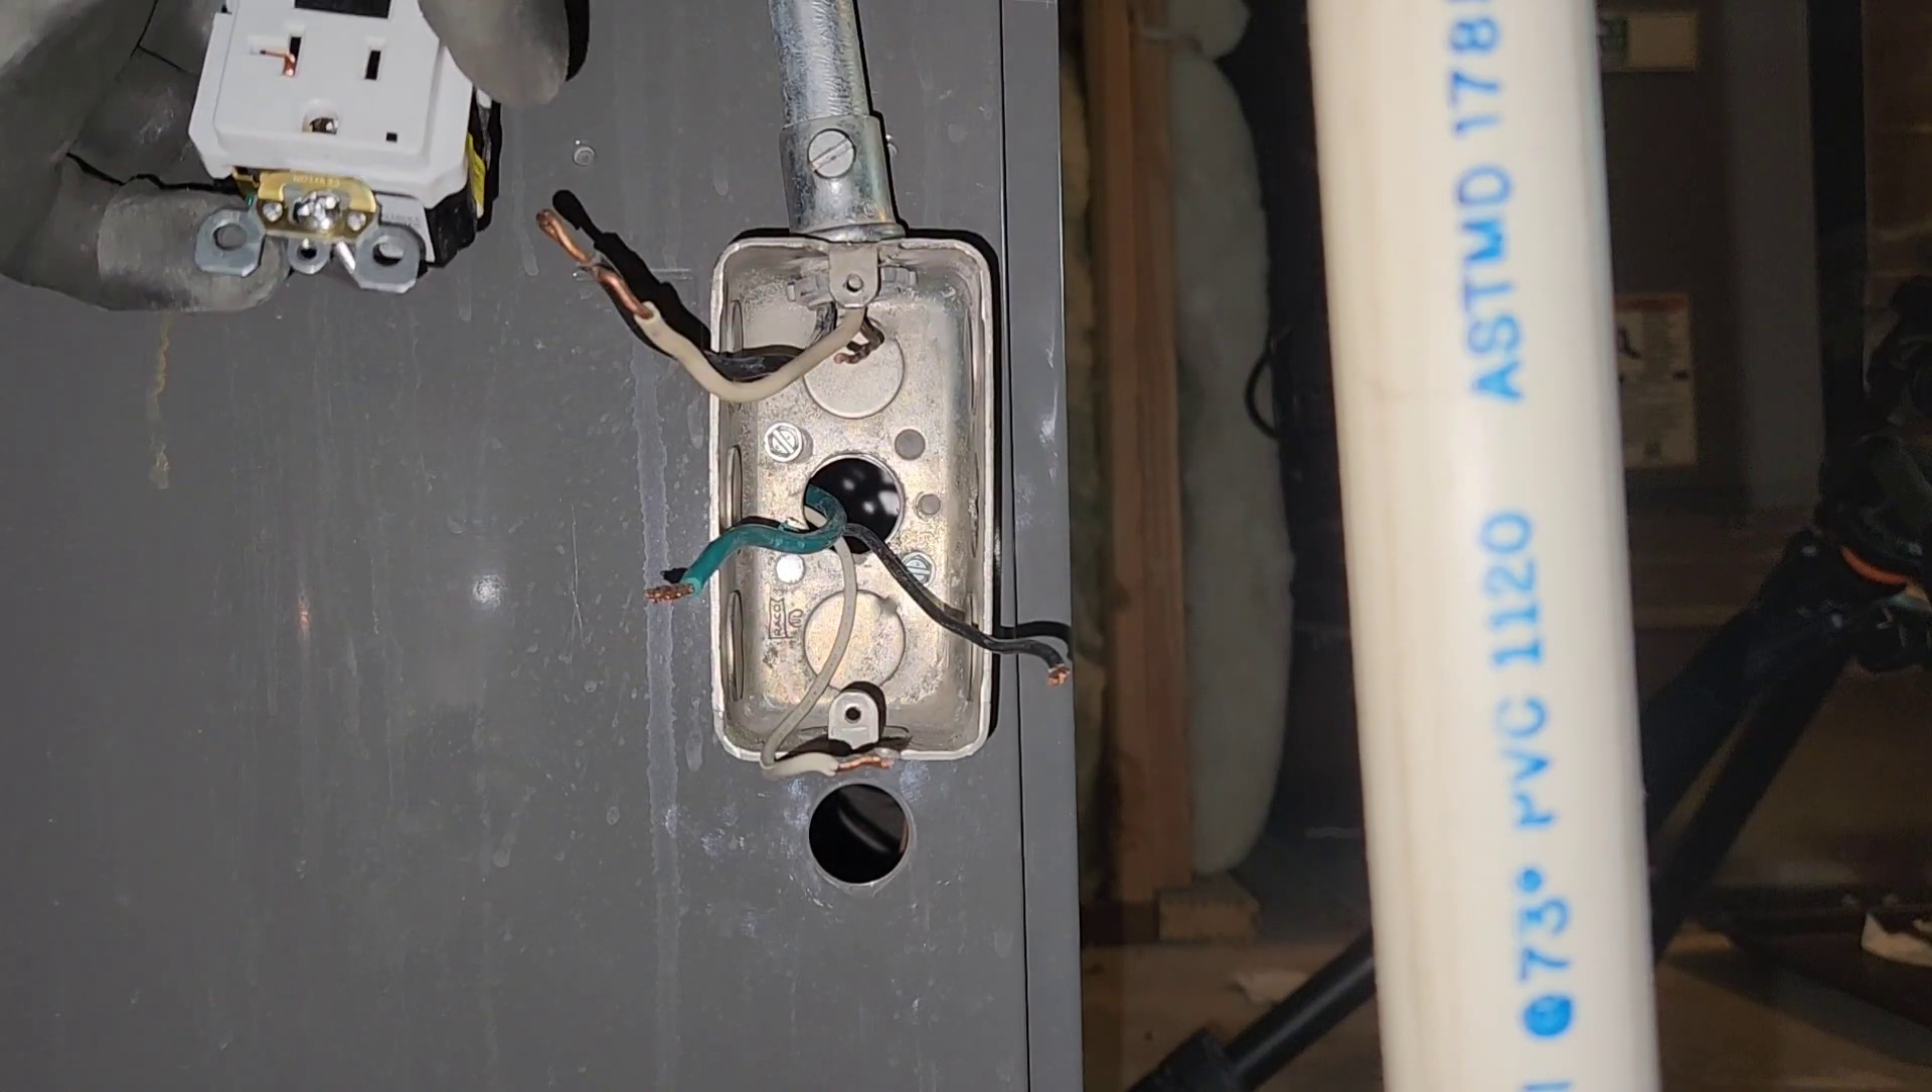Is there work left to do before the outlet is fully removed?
No.